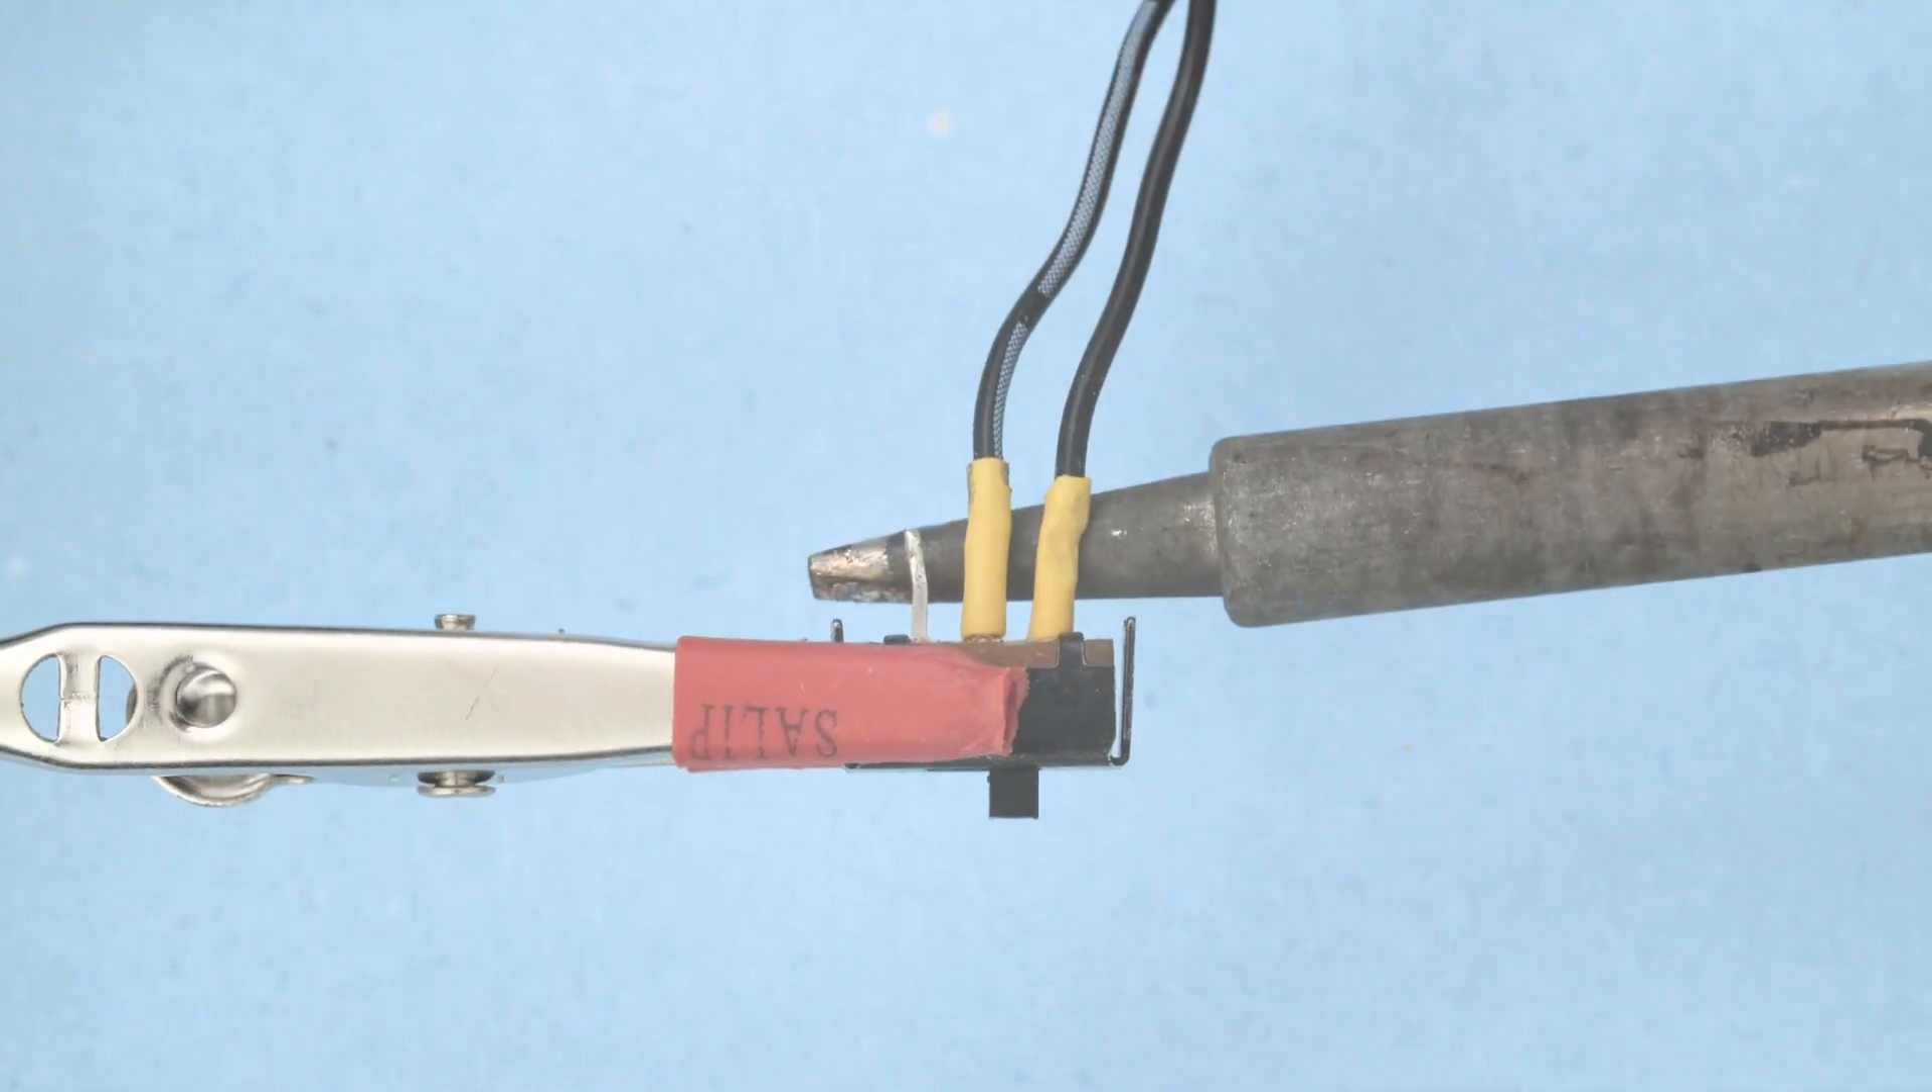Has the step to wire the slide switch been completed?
Yes.